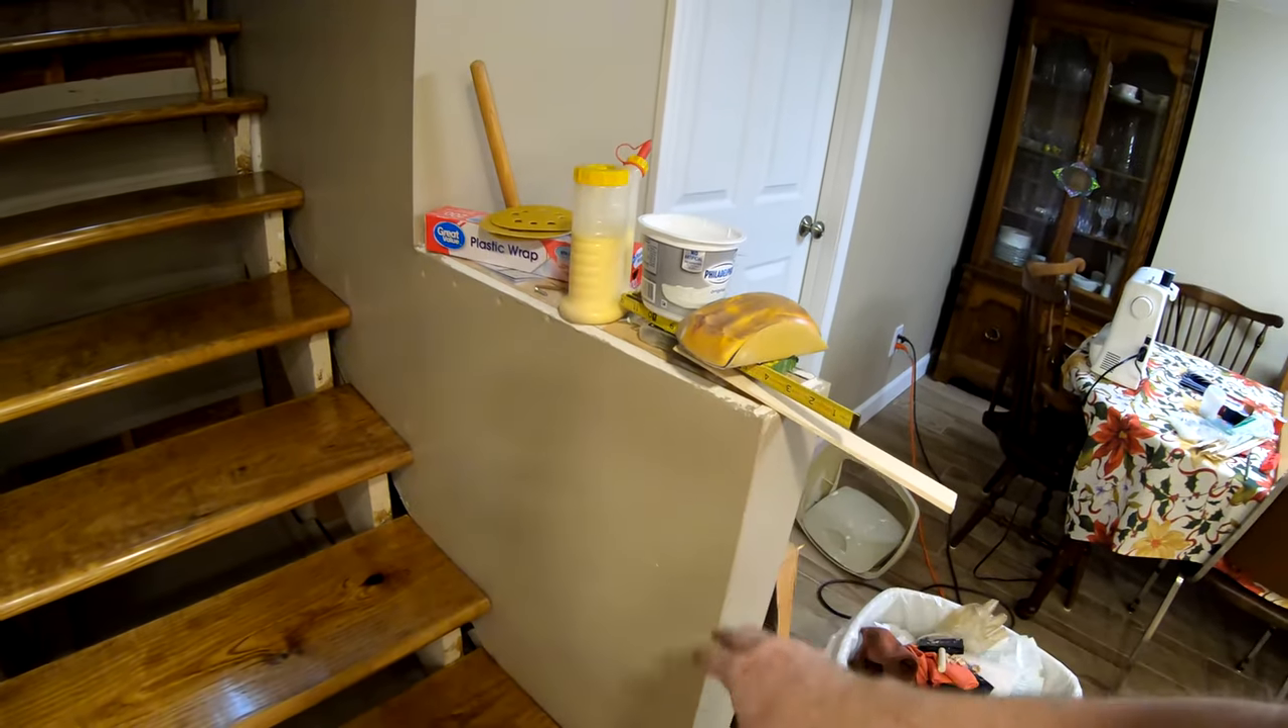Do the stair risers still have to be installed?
Yes.